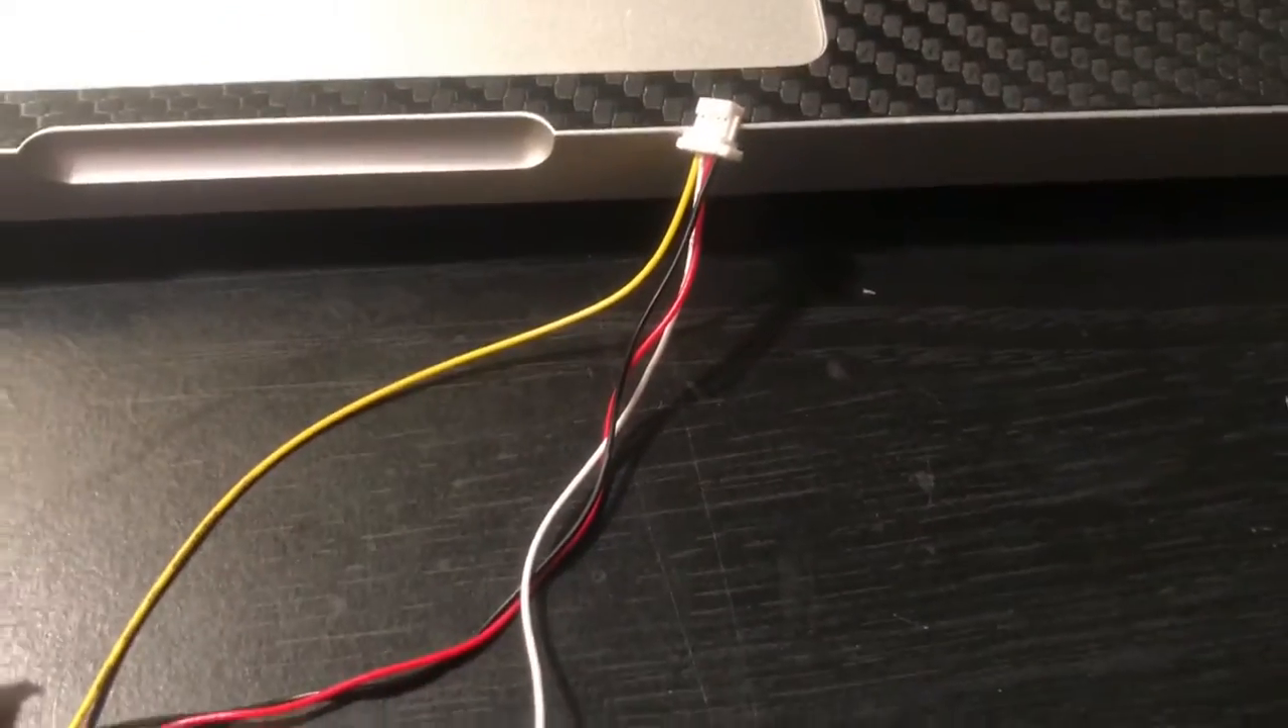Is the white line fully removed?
No.